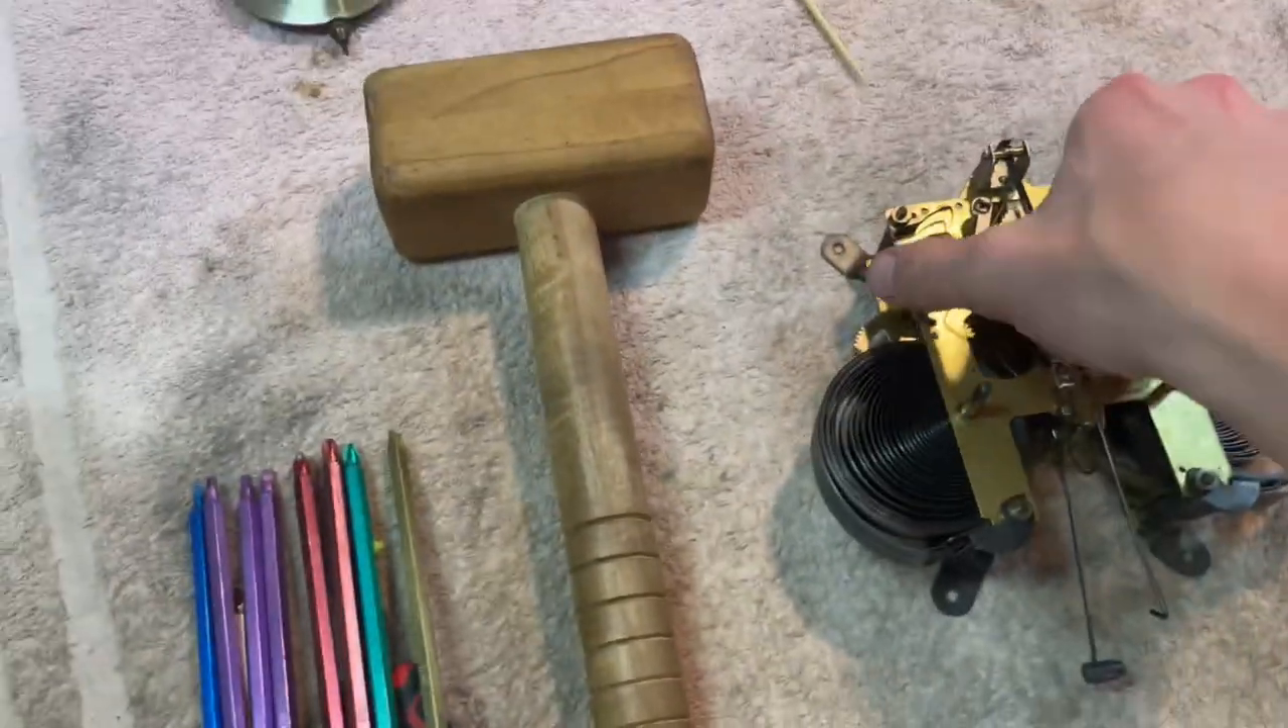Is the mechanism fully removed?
Yes.